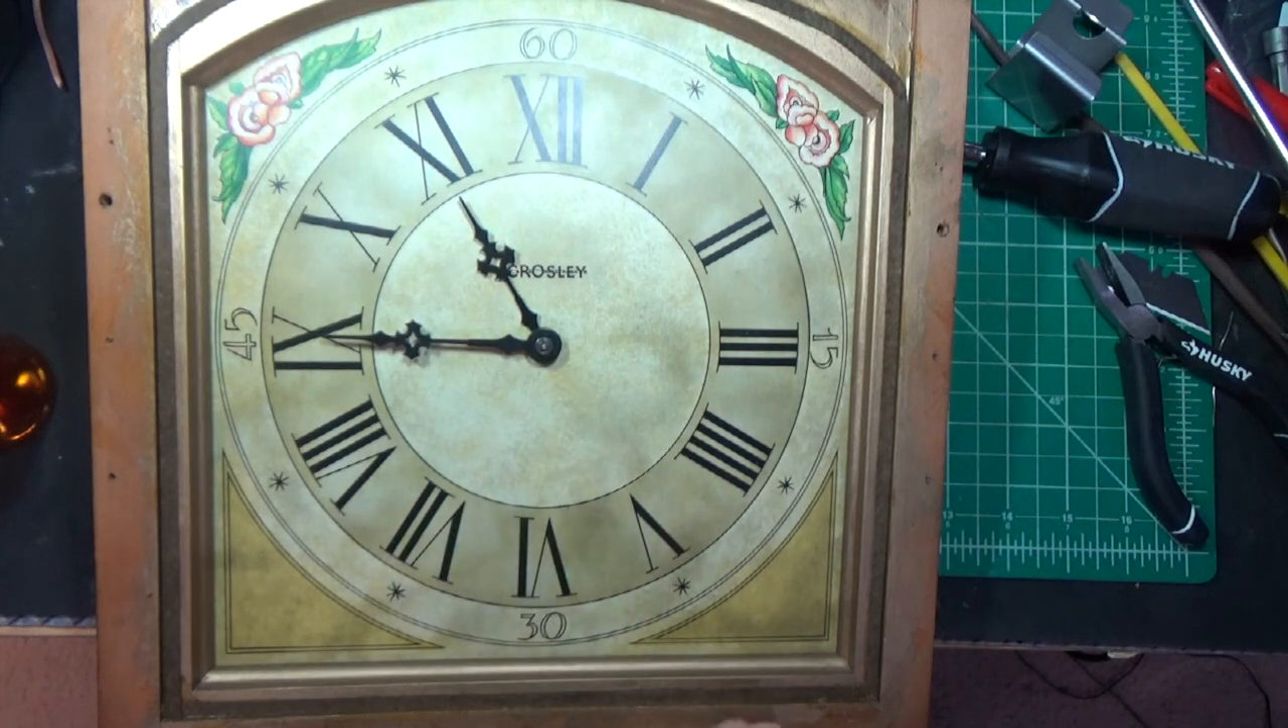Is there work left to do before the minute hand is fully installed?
No.